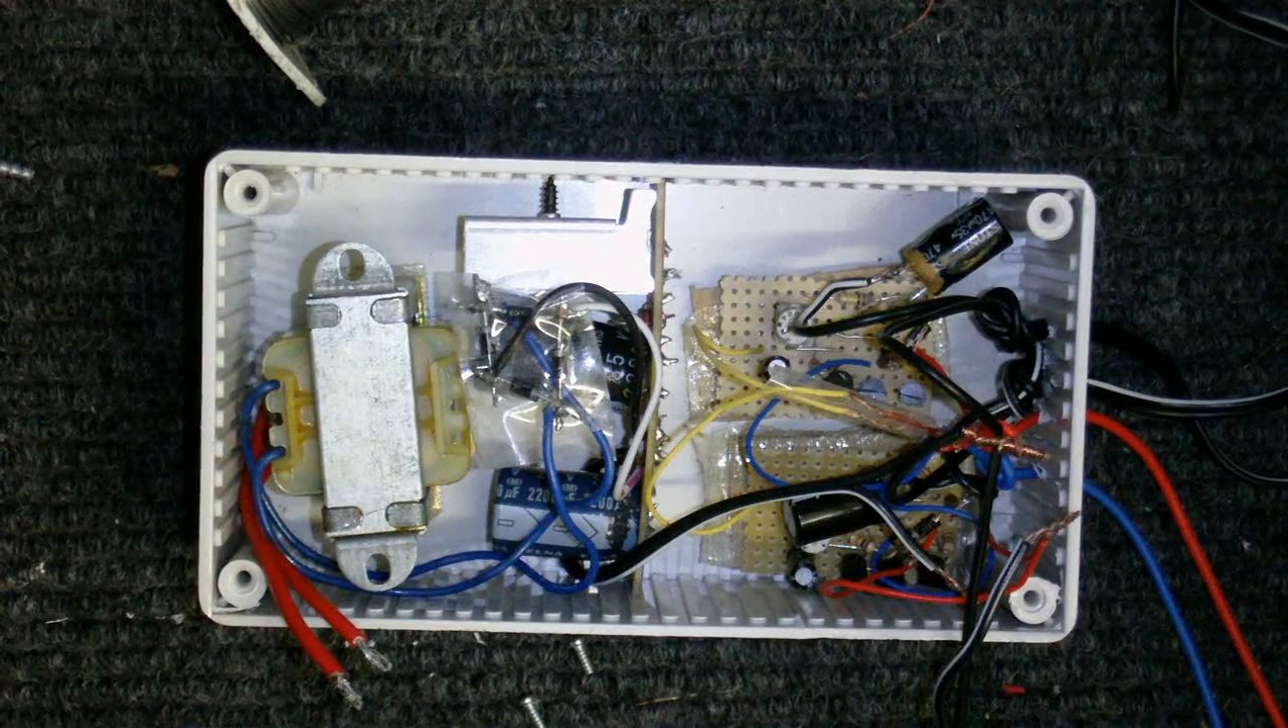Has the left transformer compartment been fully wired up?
No.